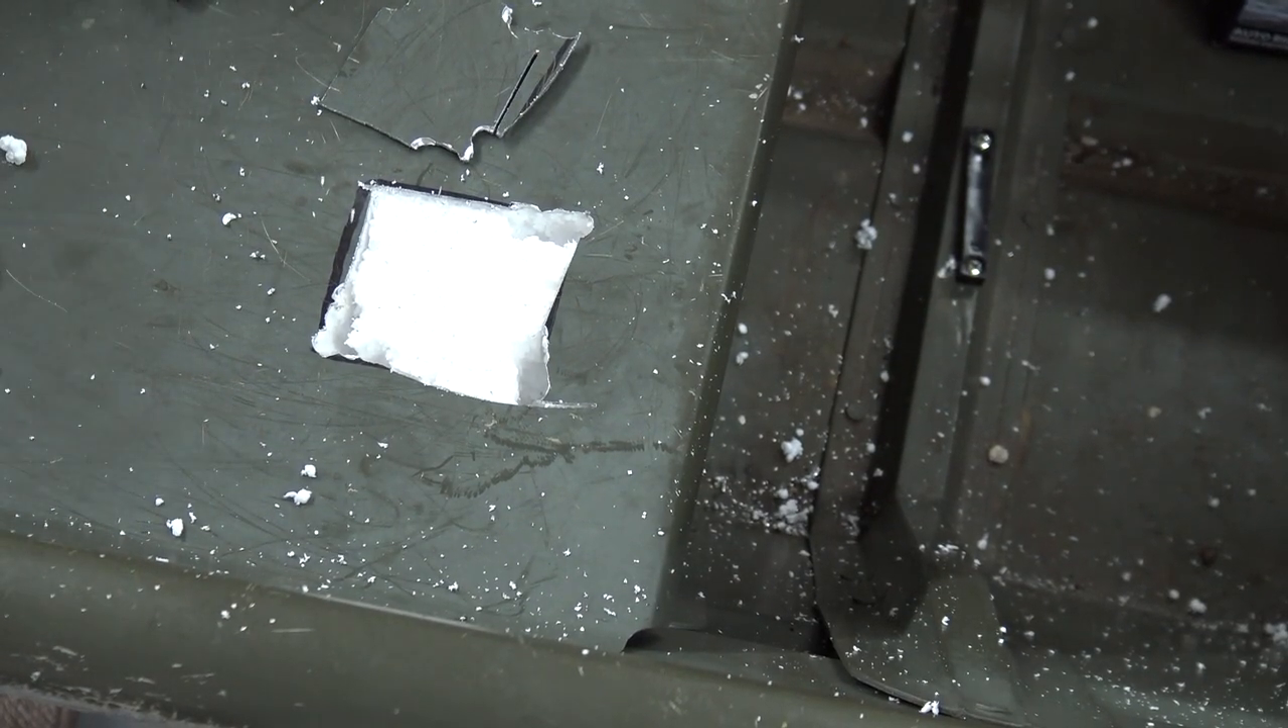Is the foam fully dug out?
No.